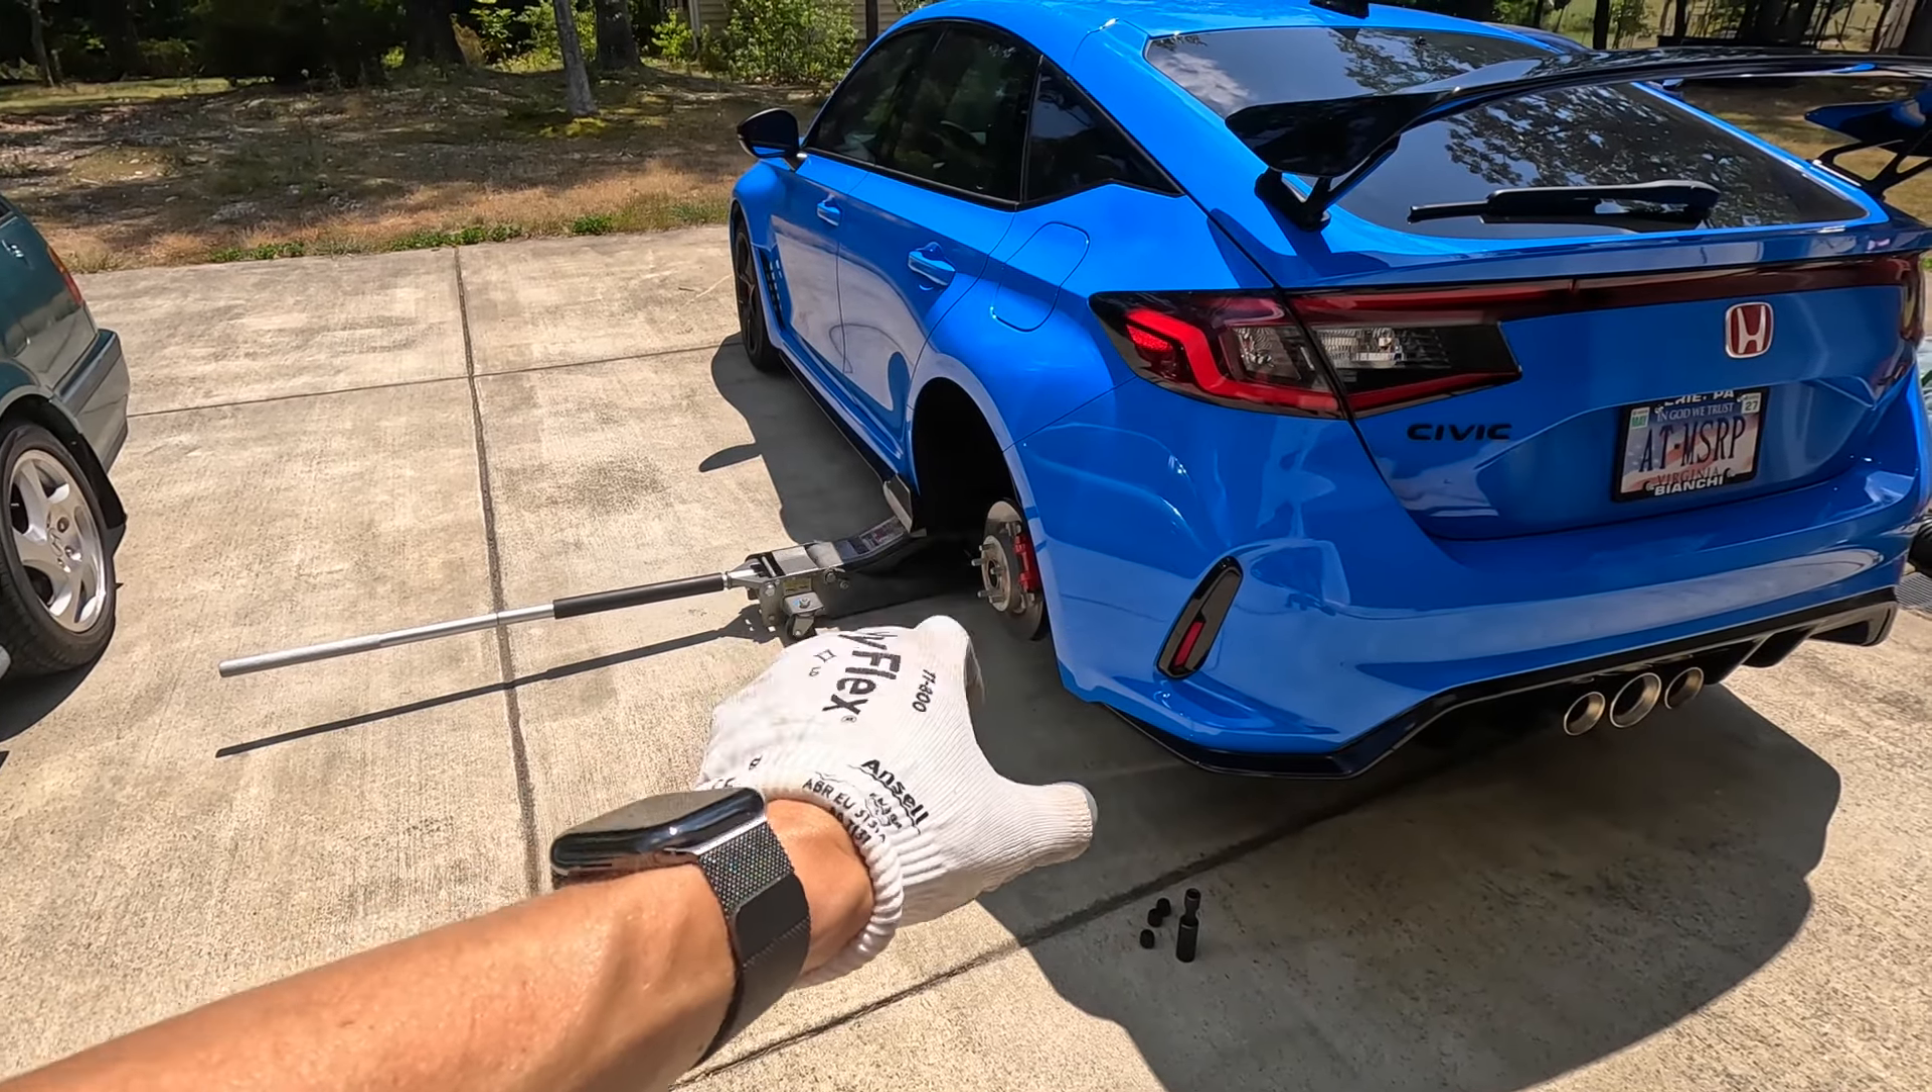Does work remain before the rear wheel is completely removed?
No.